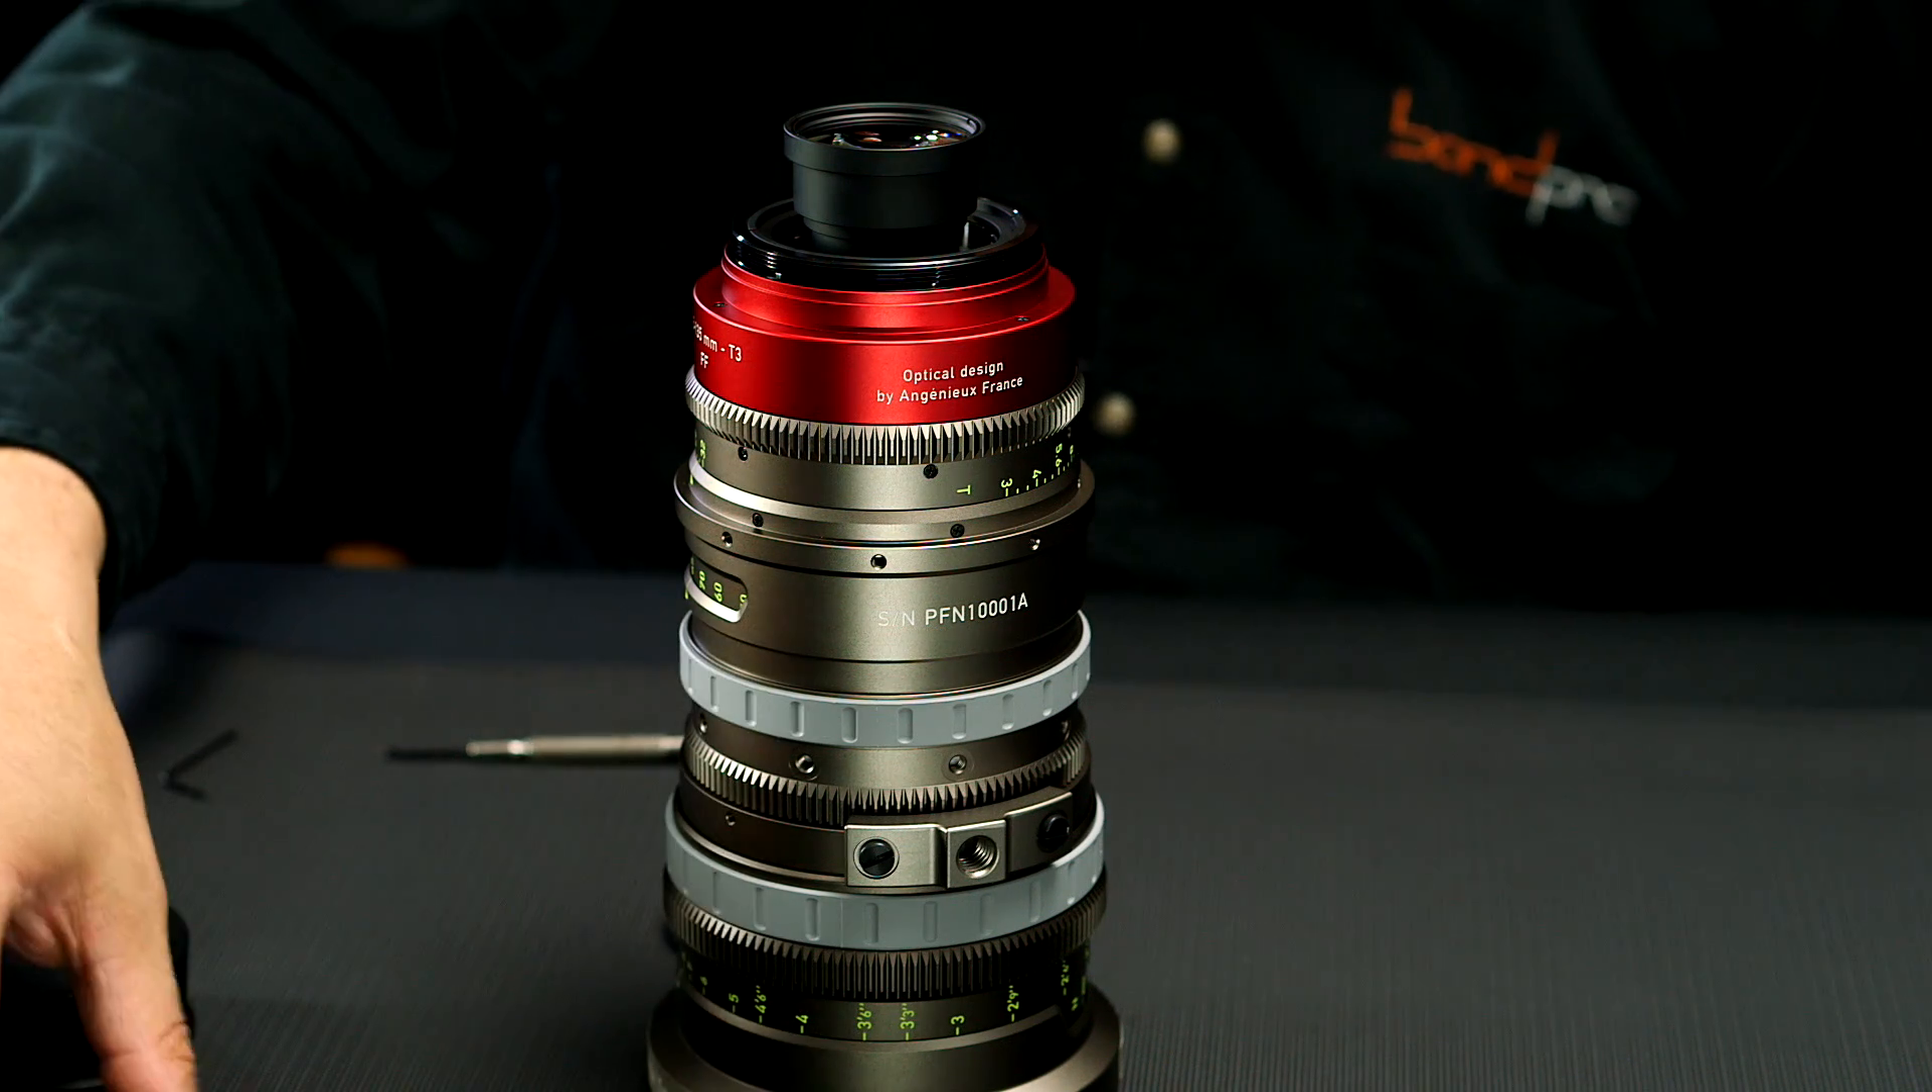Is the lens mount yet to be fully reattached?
Yes.